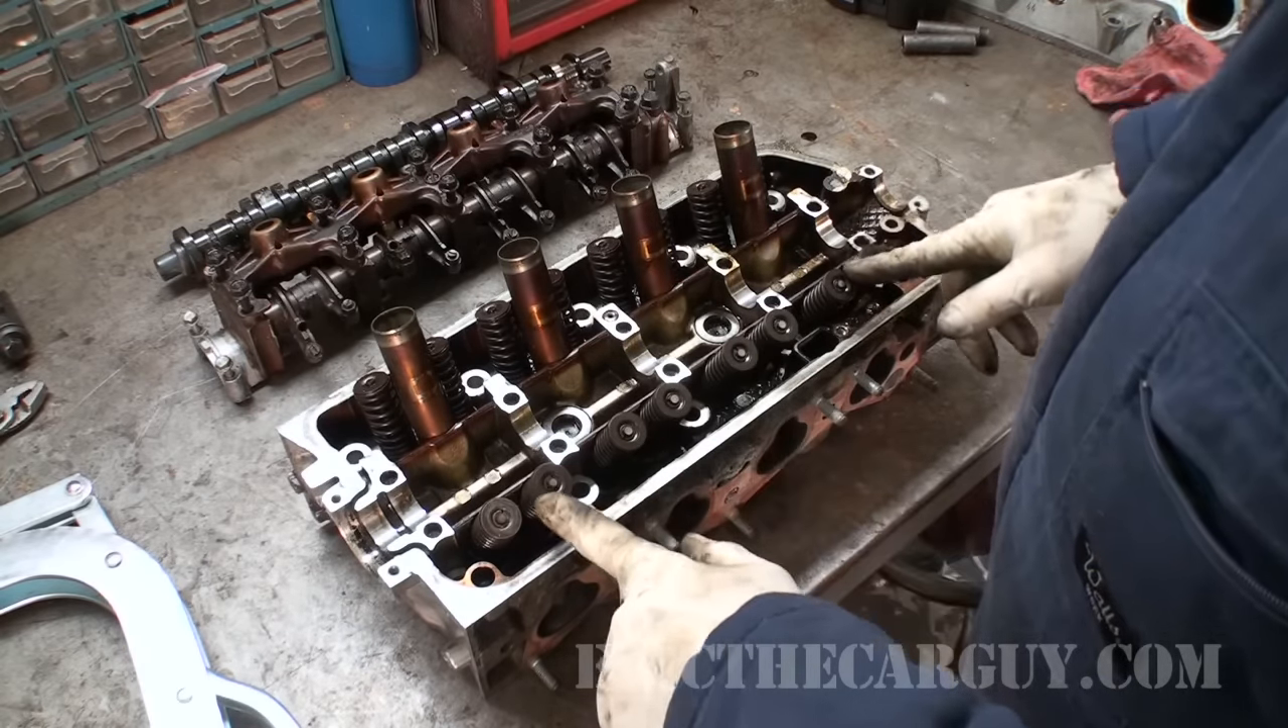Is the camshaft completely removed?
Yes.